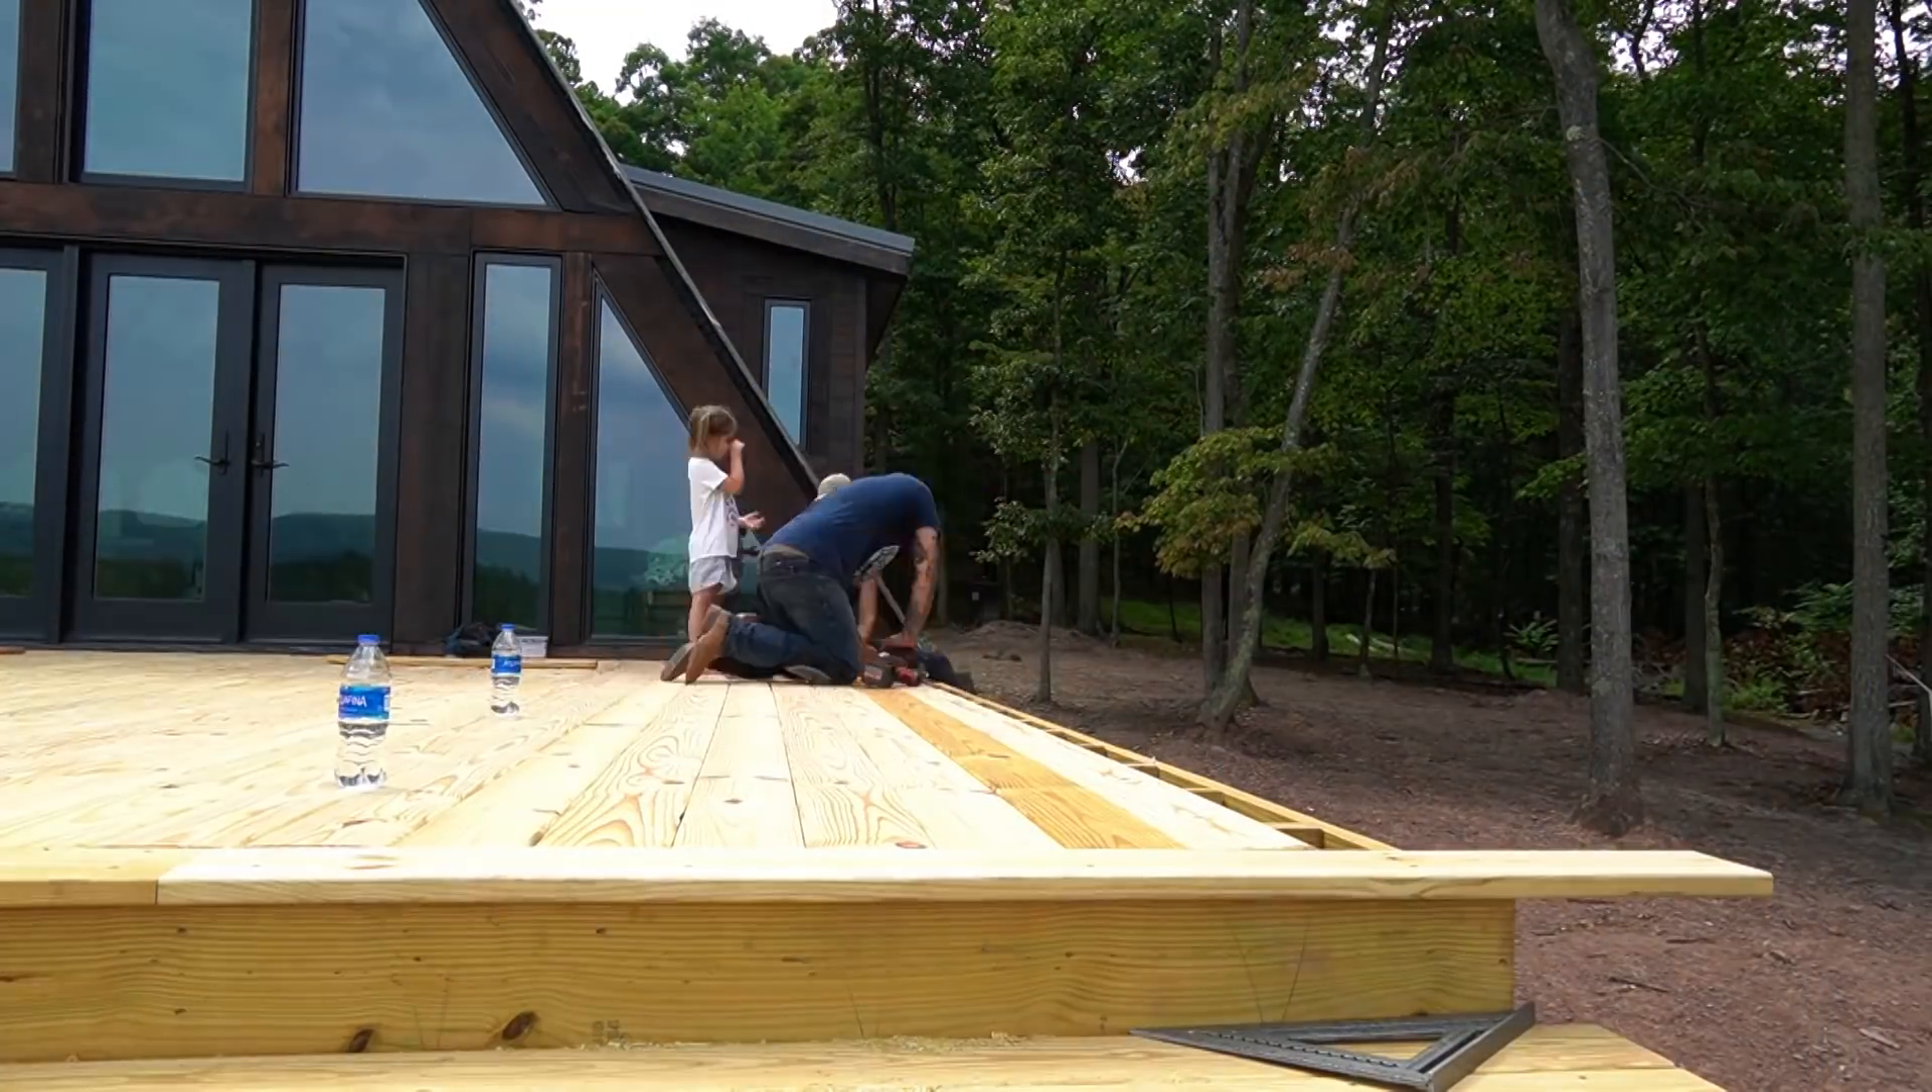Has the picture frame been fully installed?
No.